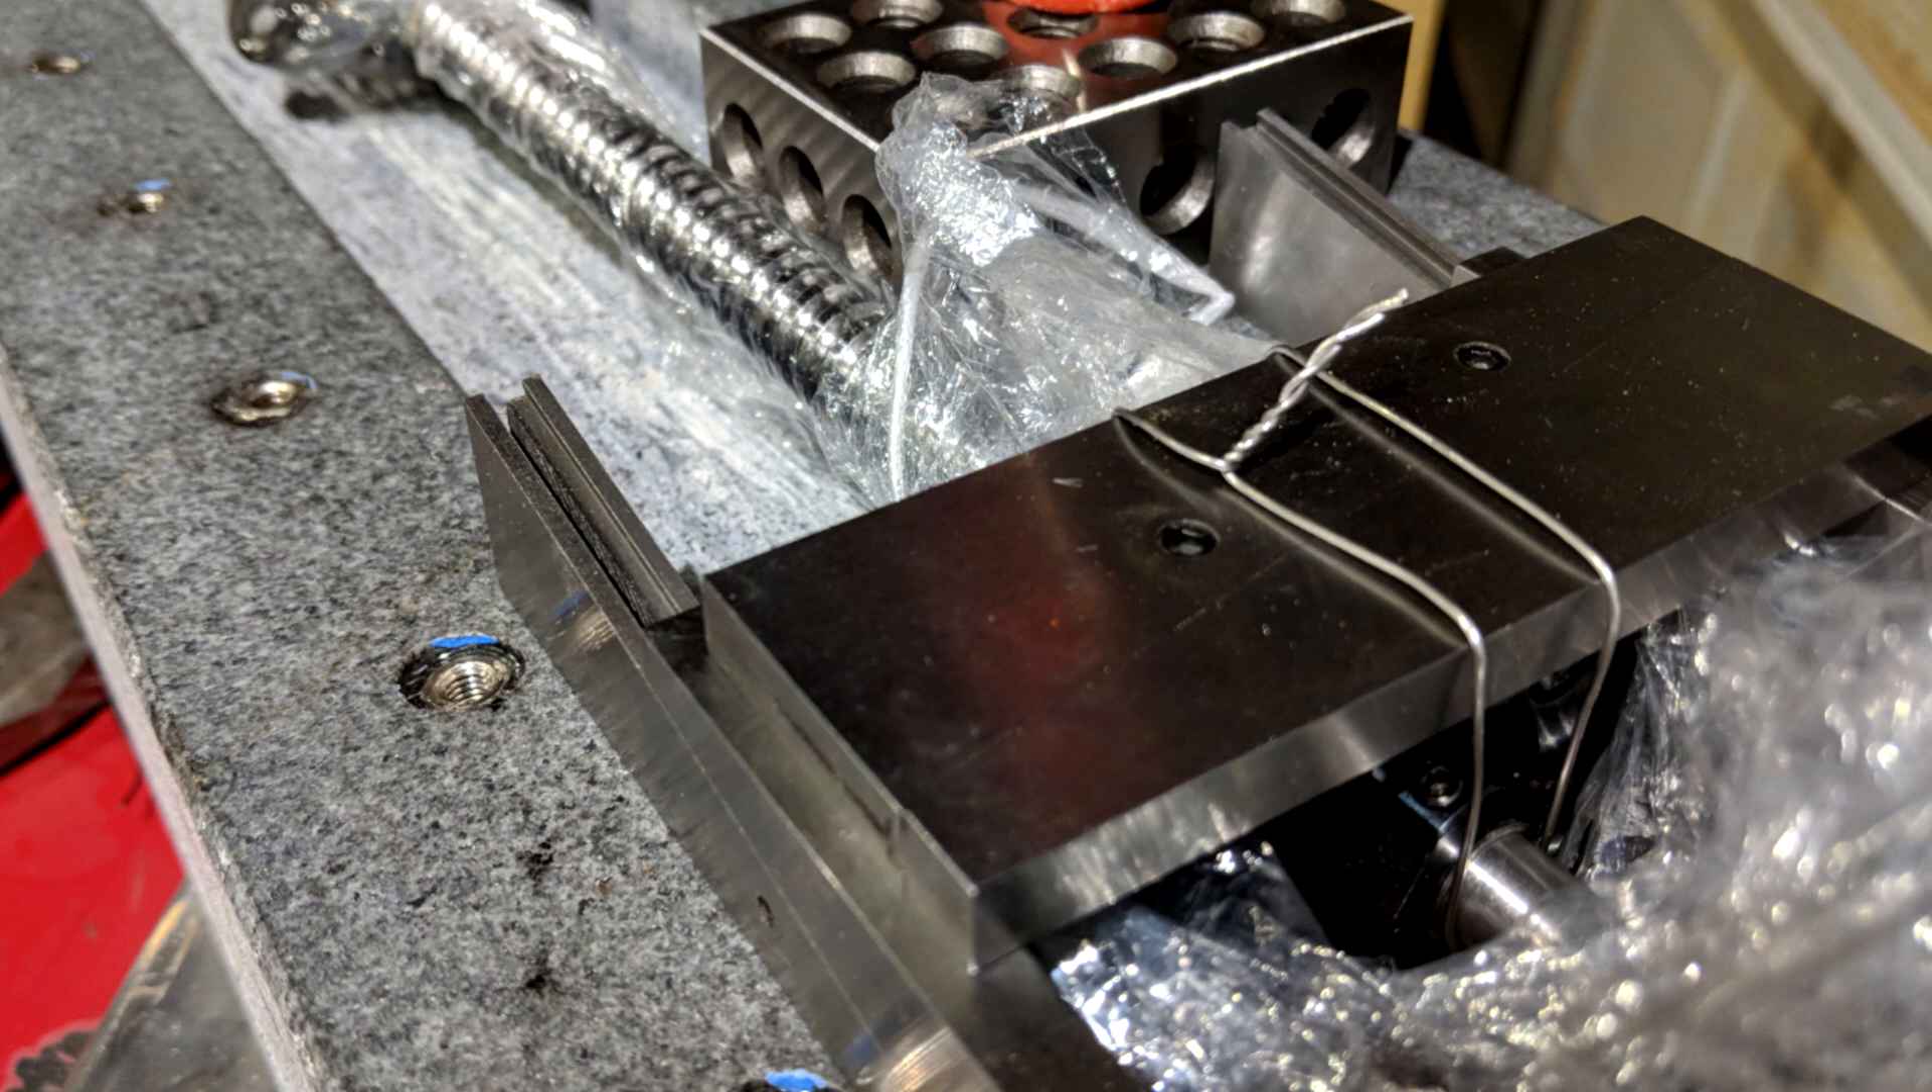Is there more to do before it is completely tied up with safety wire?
No.